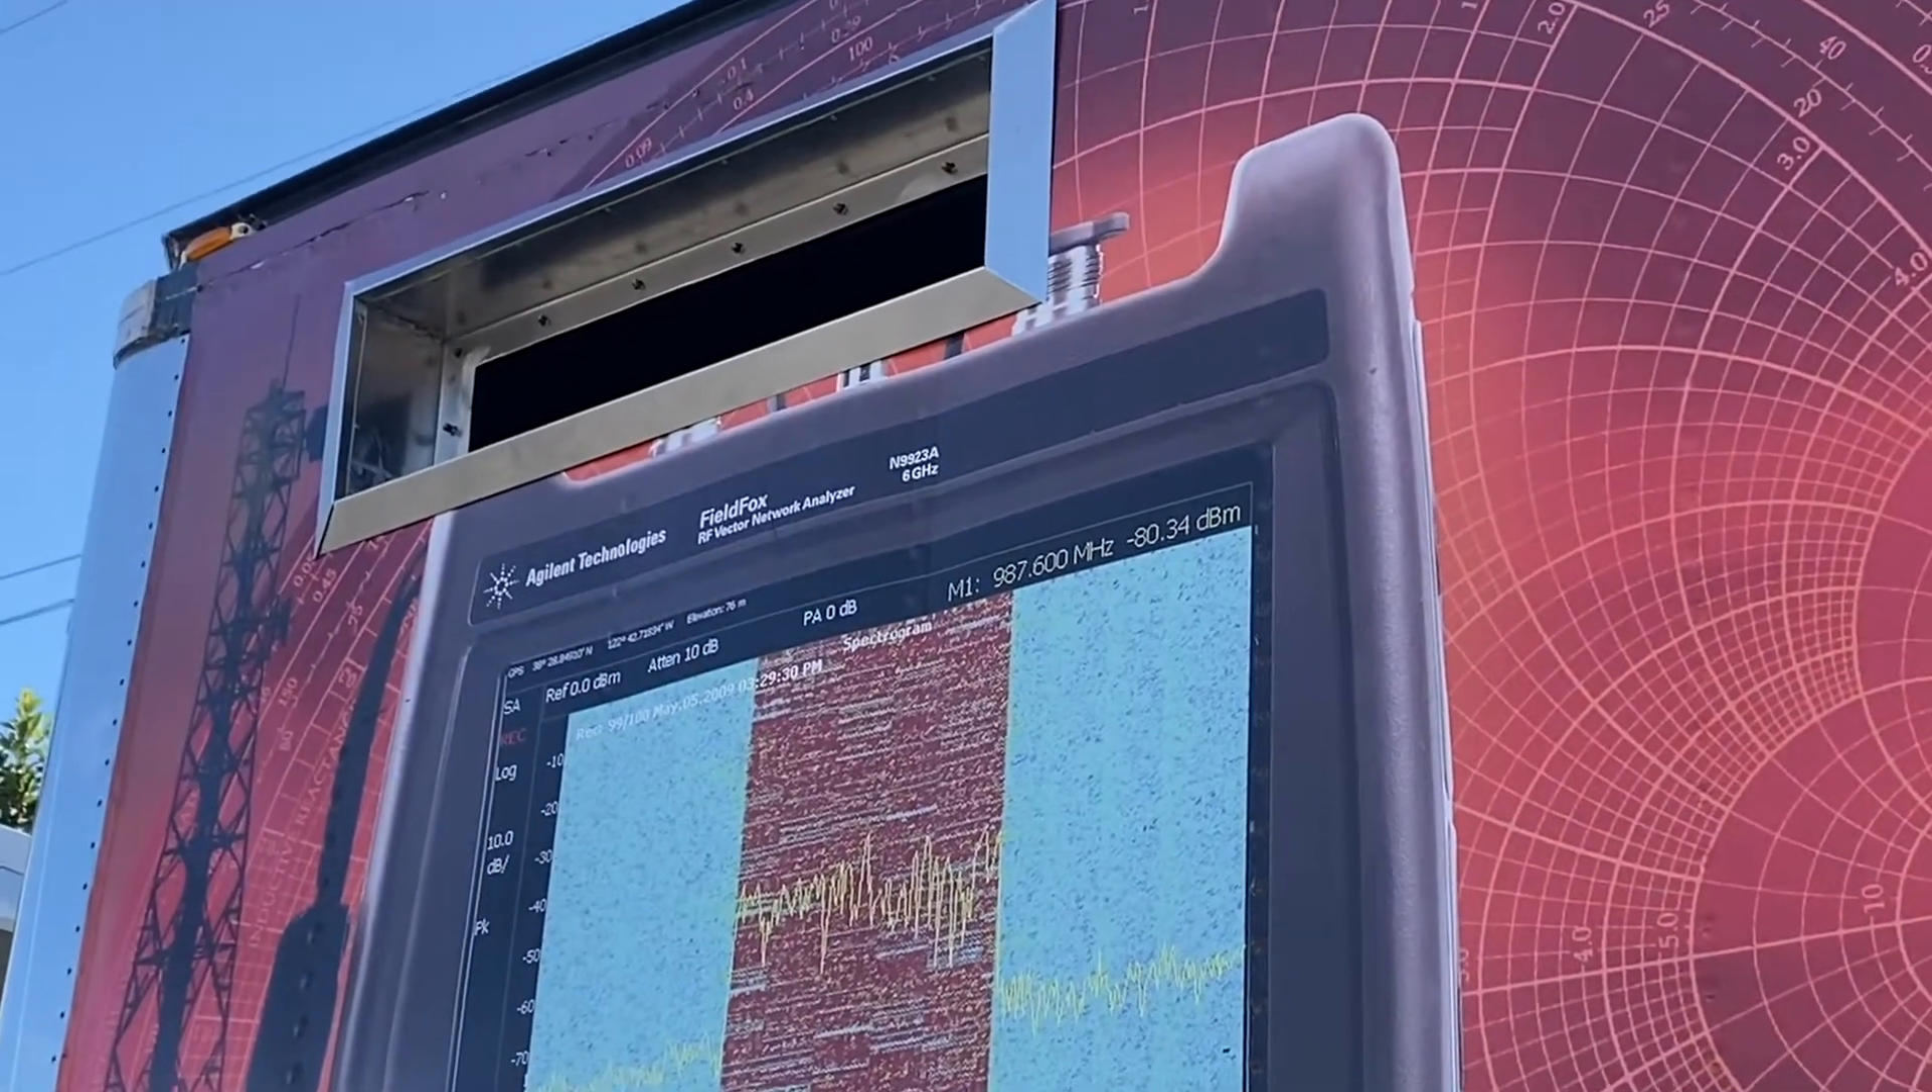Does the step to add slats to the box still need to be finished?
Yes.